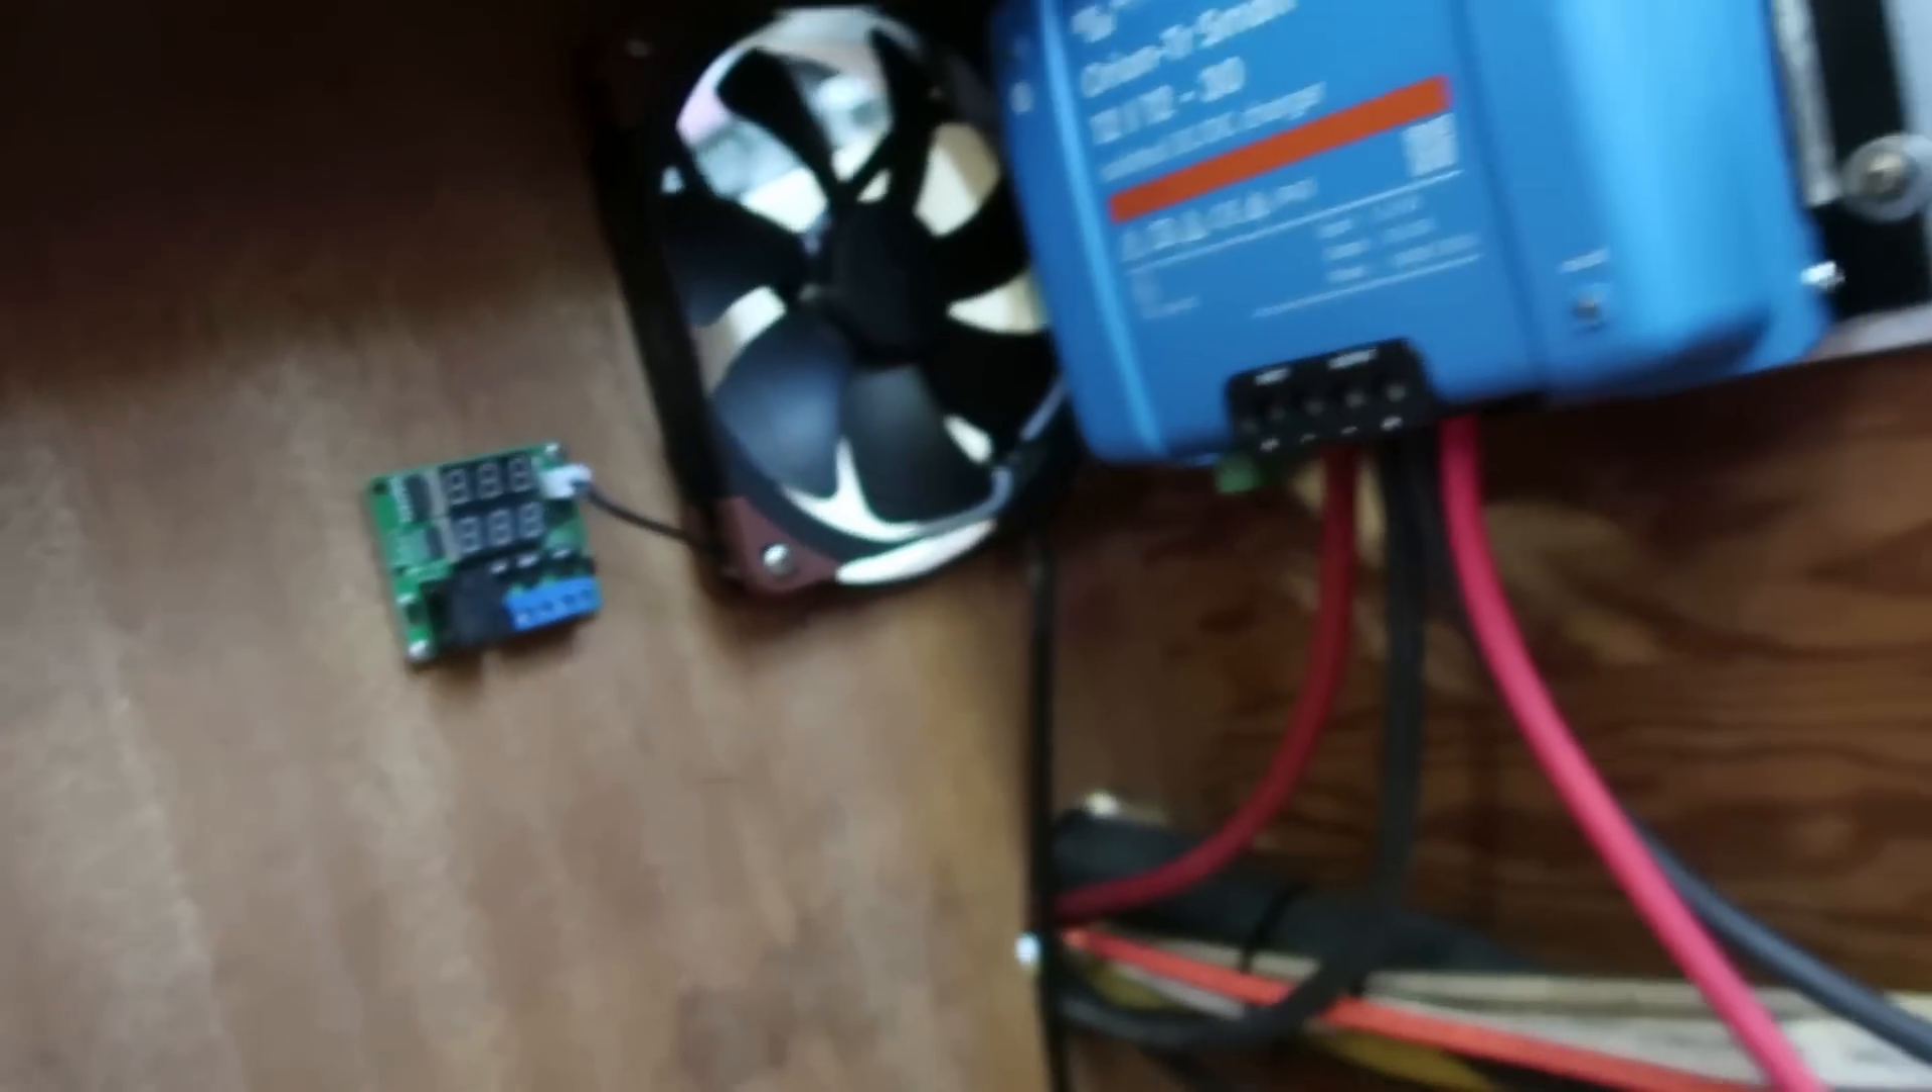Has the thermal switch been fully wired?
No.